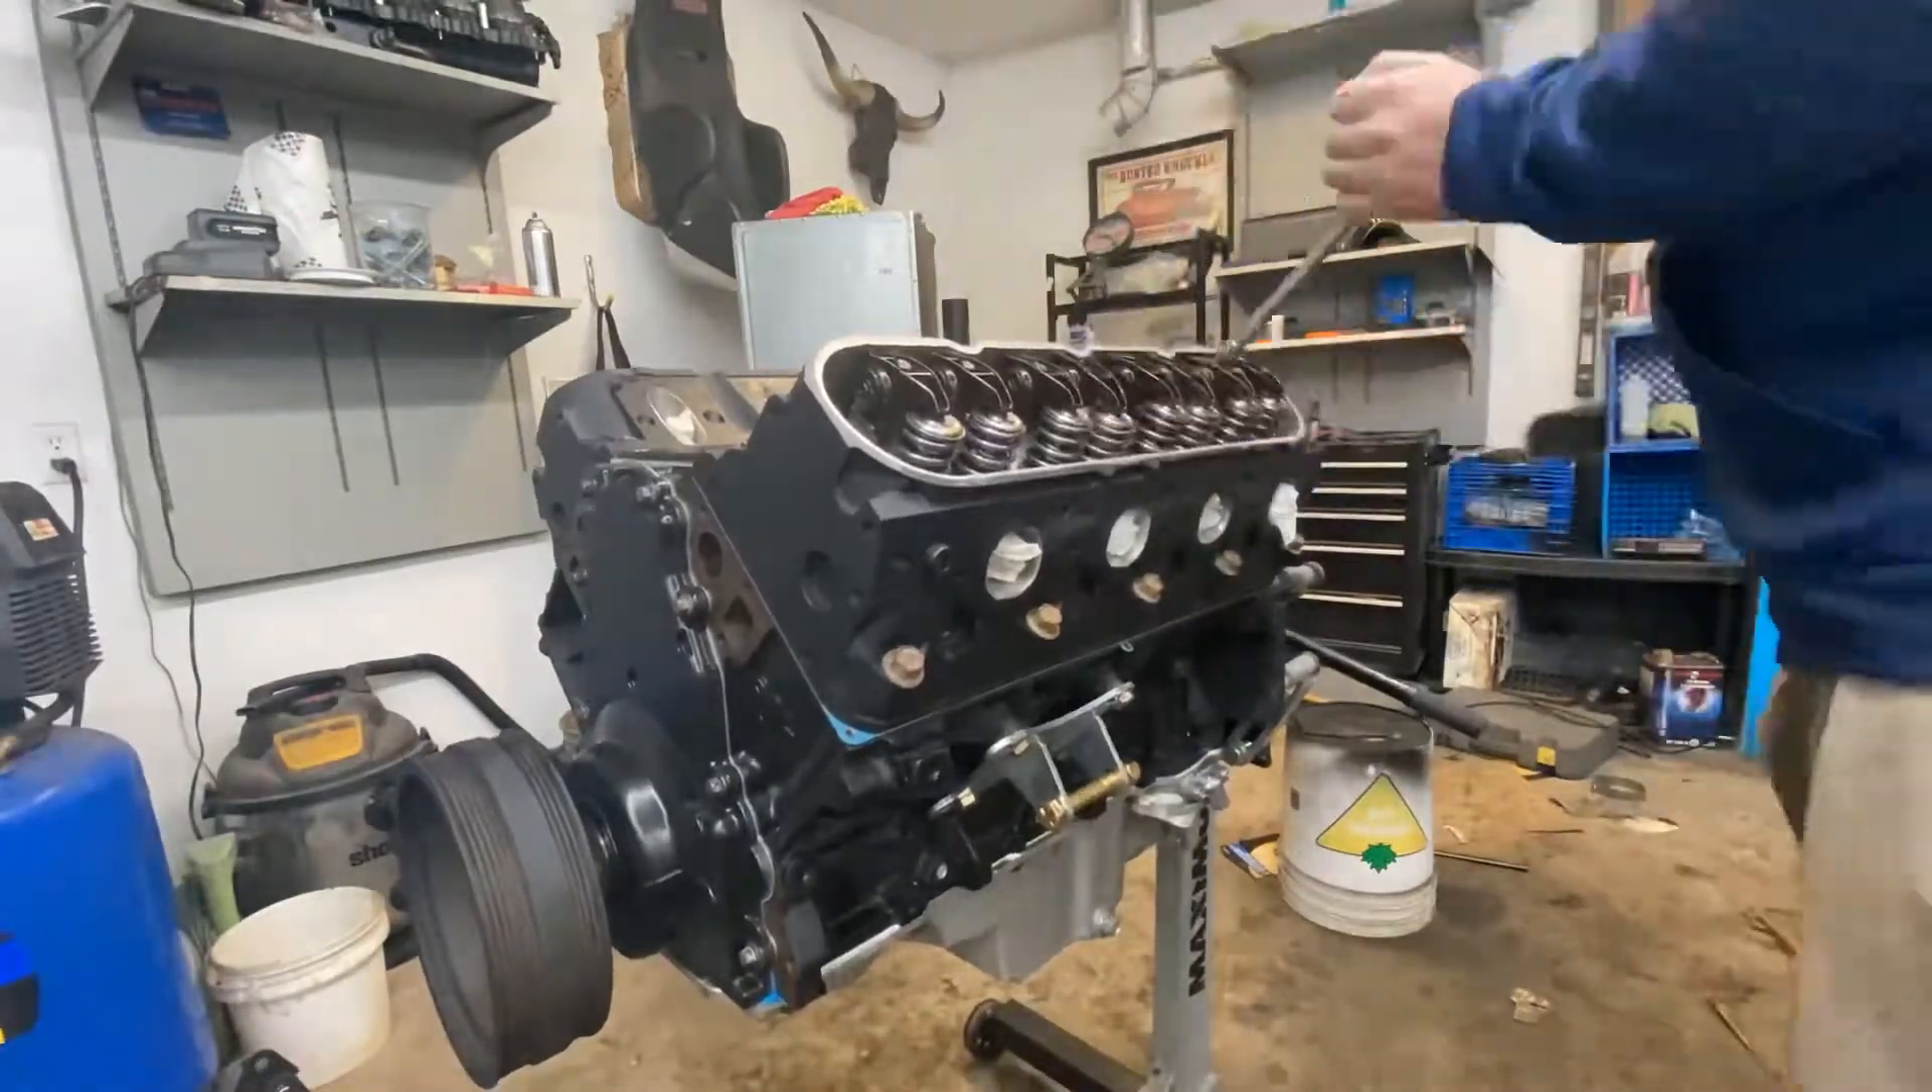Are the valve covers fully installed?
No.